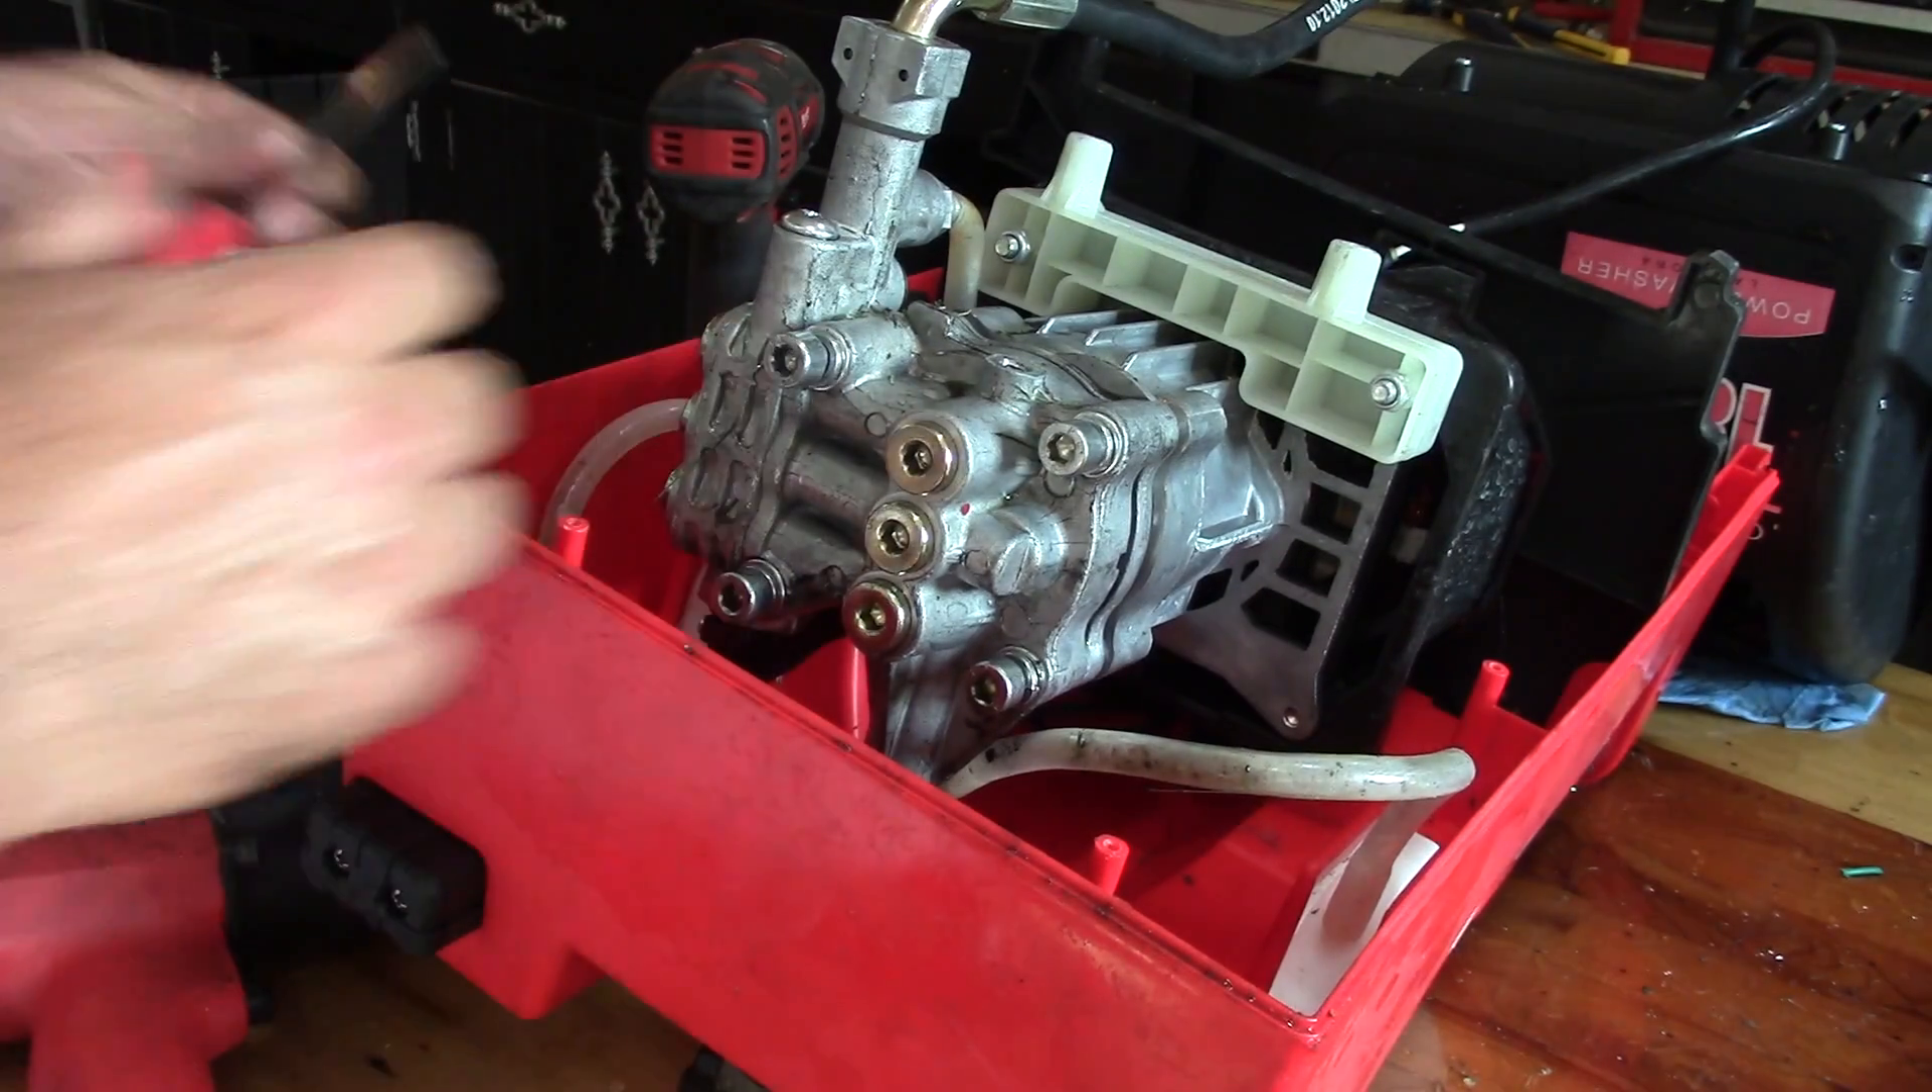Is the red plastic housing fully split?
Yes.